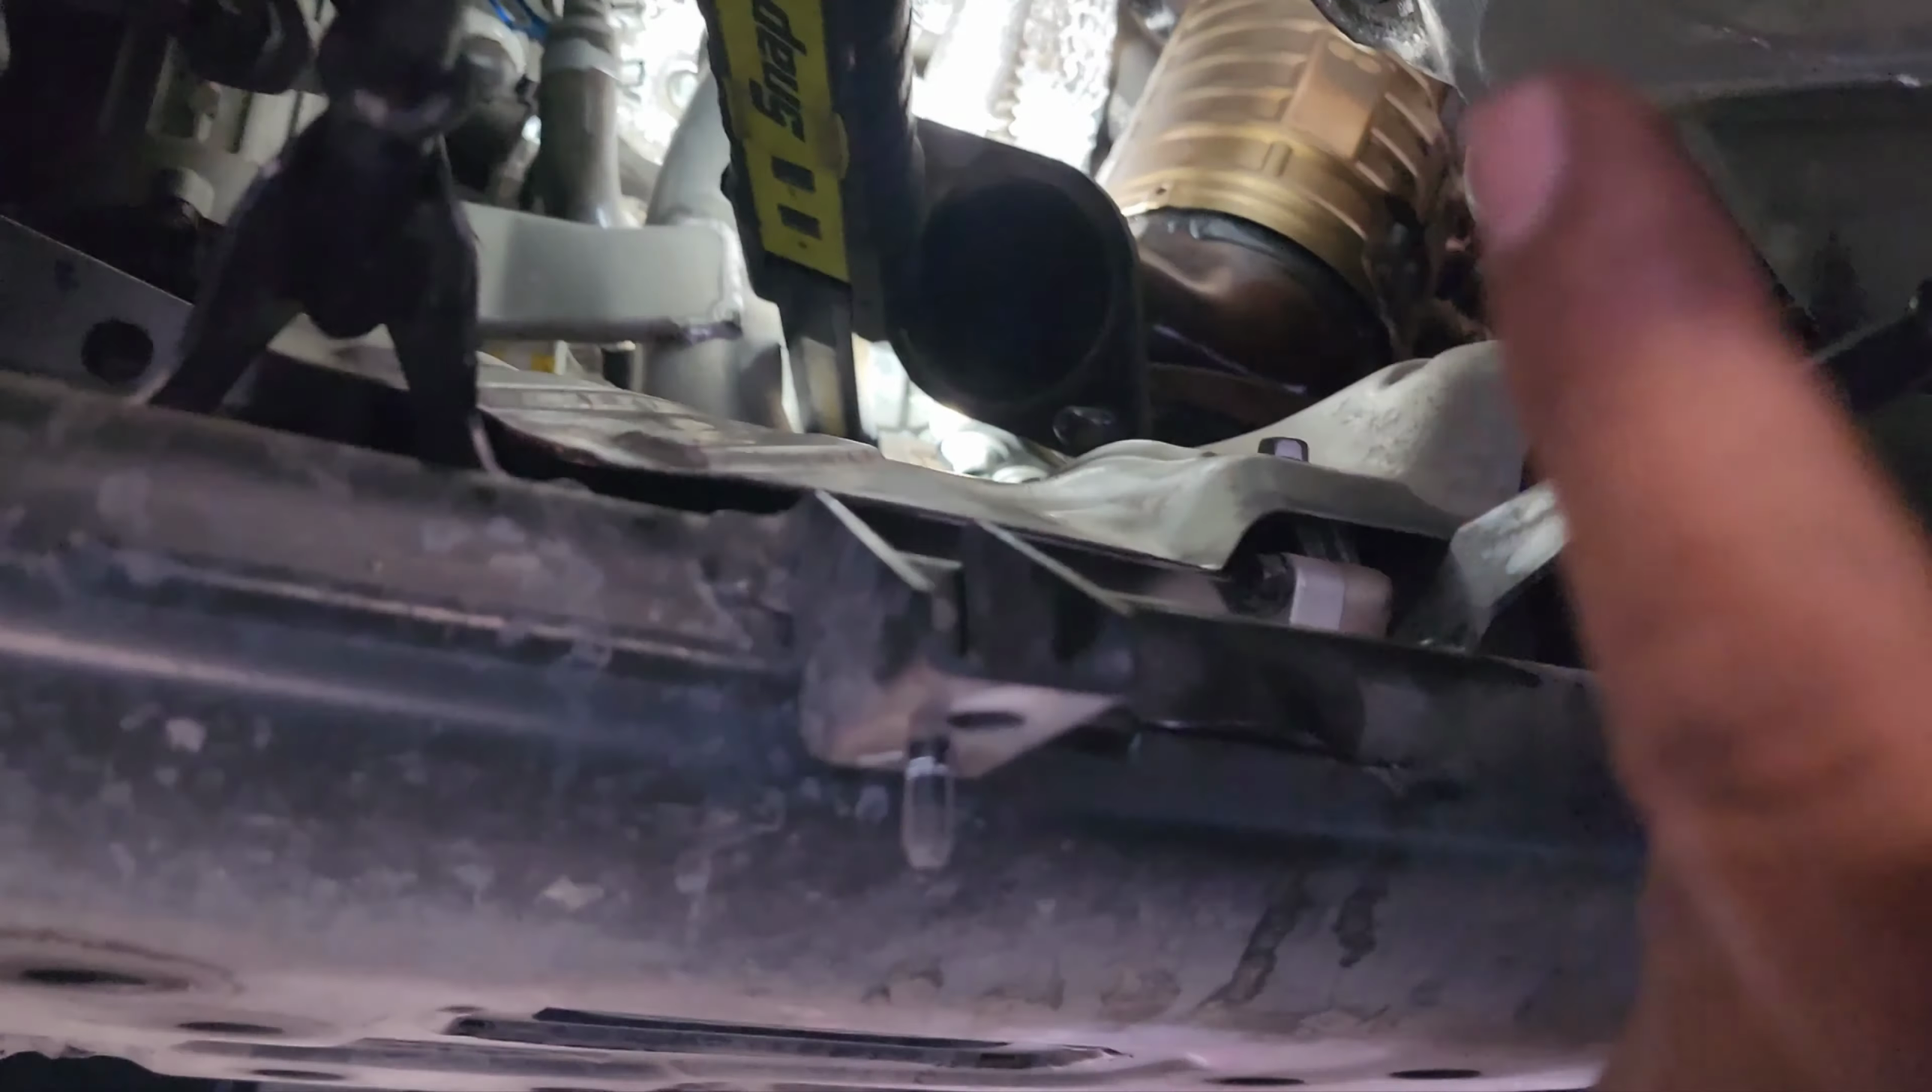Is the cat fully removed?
No.